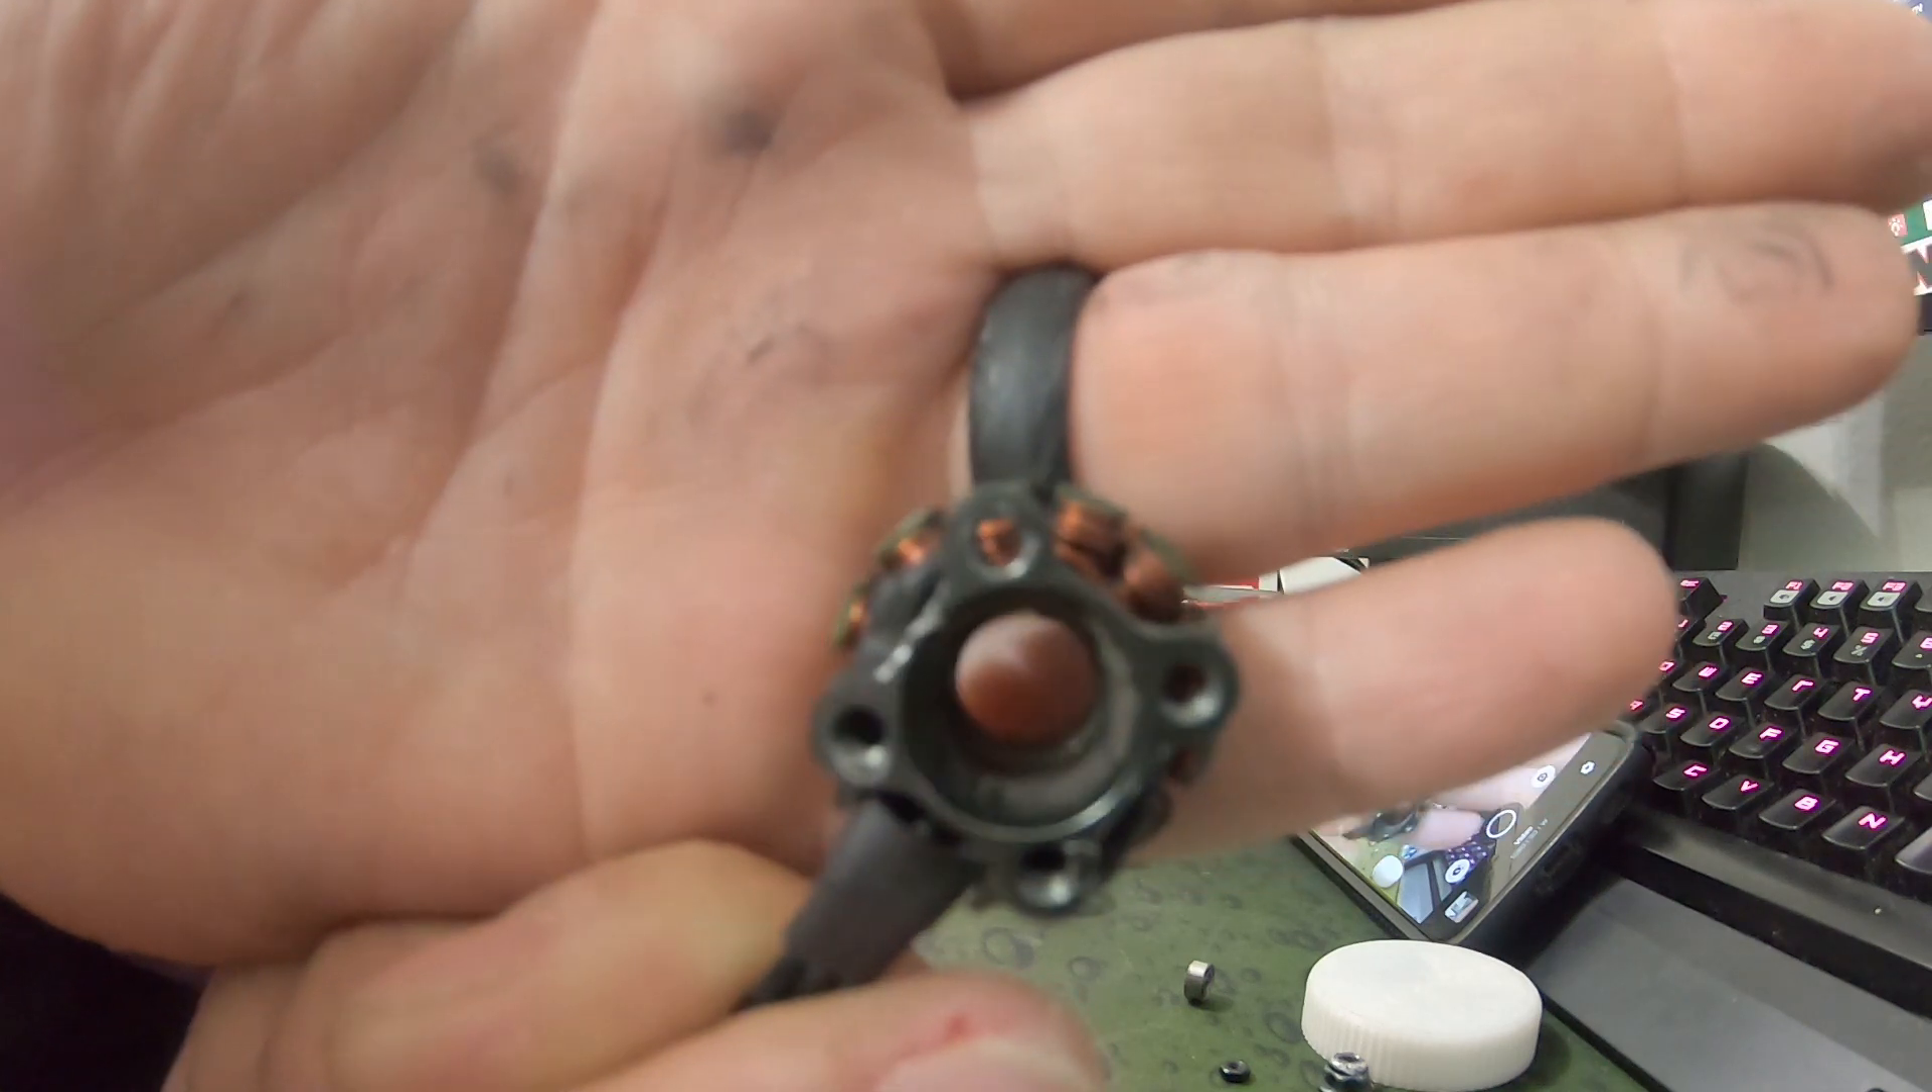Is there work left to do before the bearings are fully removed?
No.